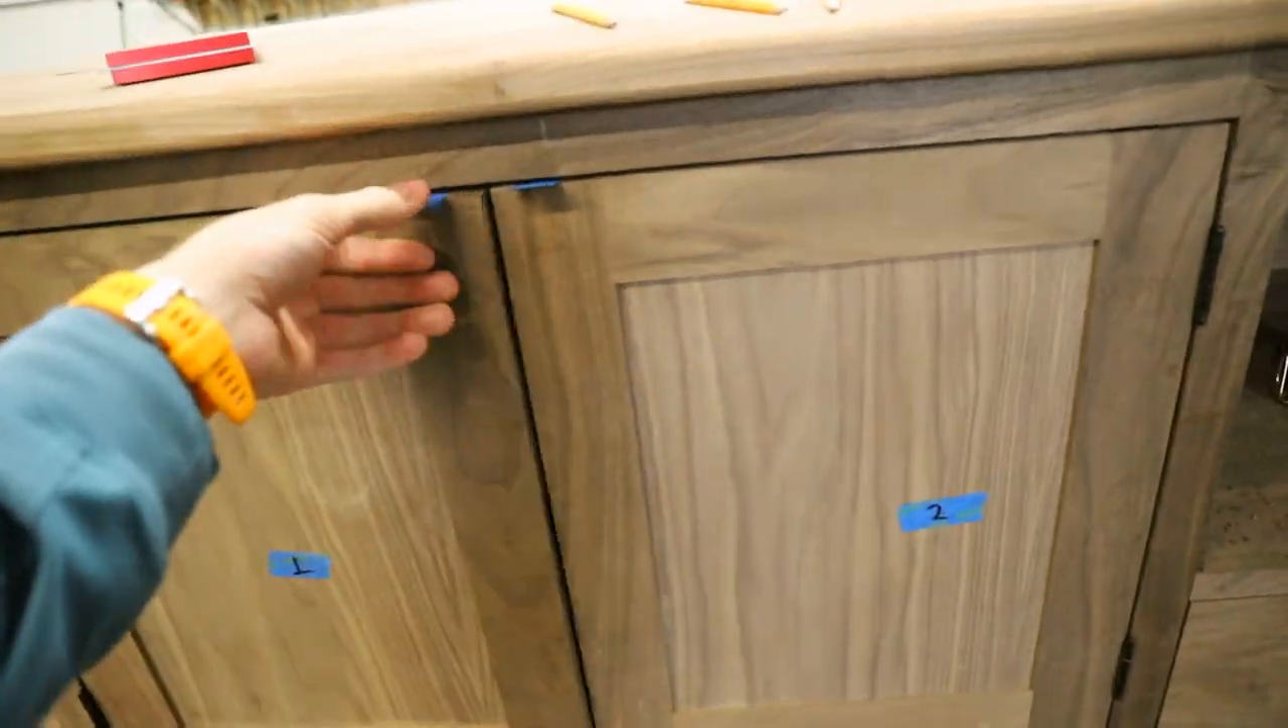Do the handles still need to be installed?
Yes.